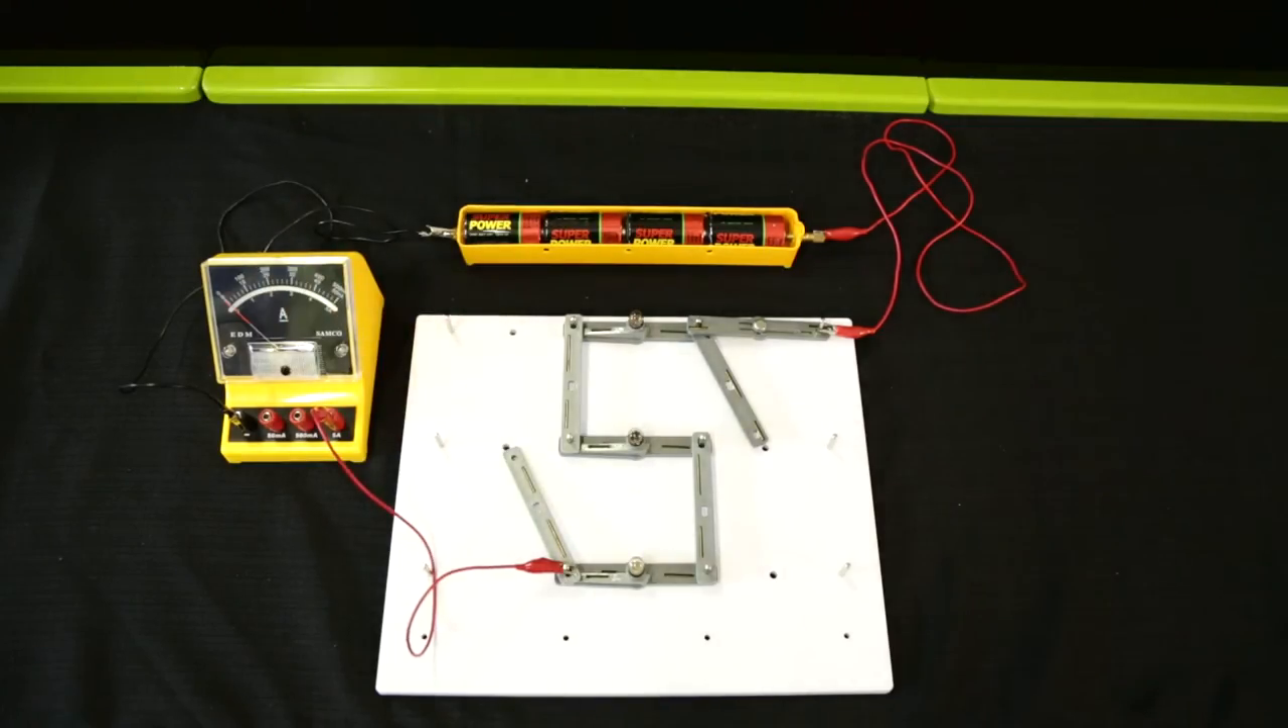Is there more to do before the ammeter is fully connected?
No.